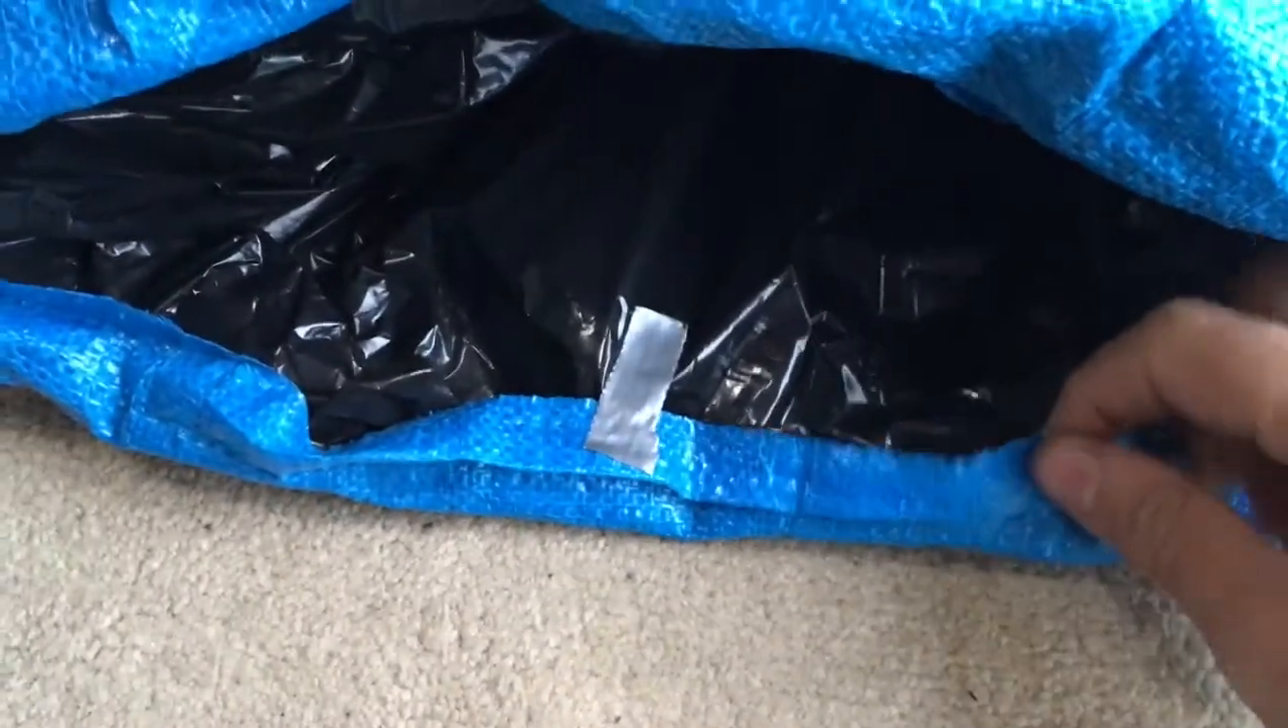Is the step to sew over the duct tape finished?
No.